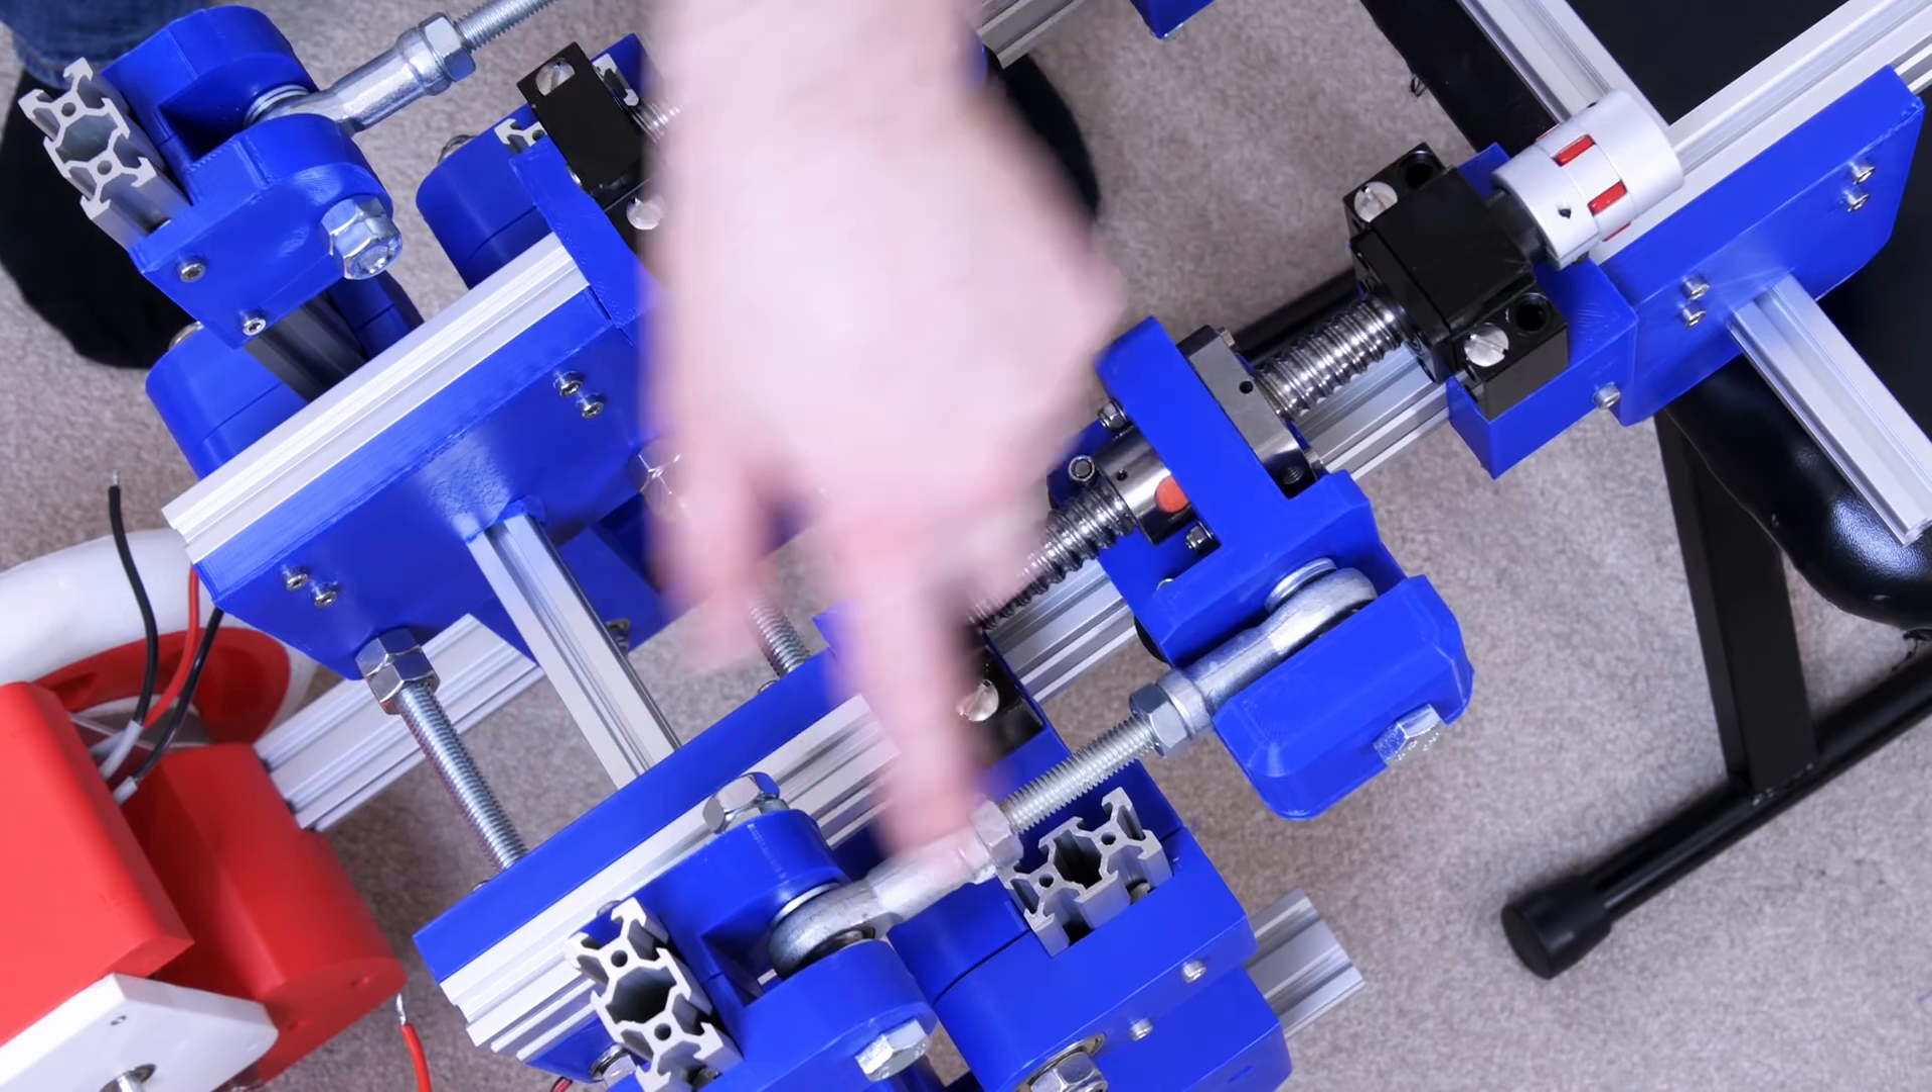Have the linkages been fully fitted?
Yes.